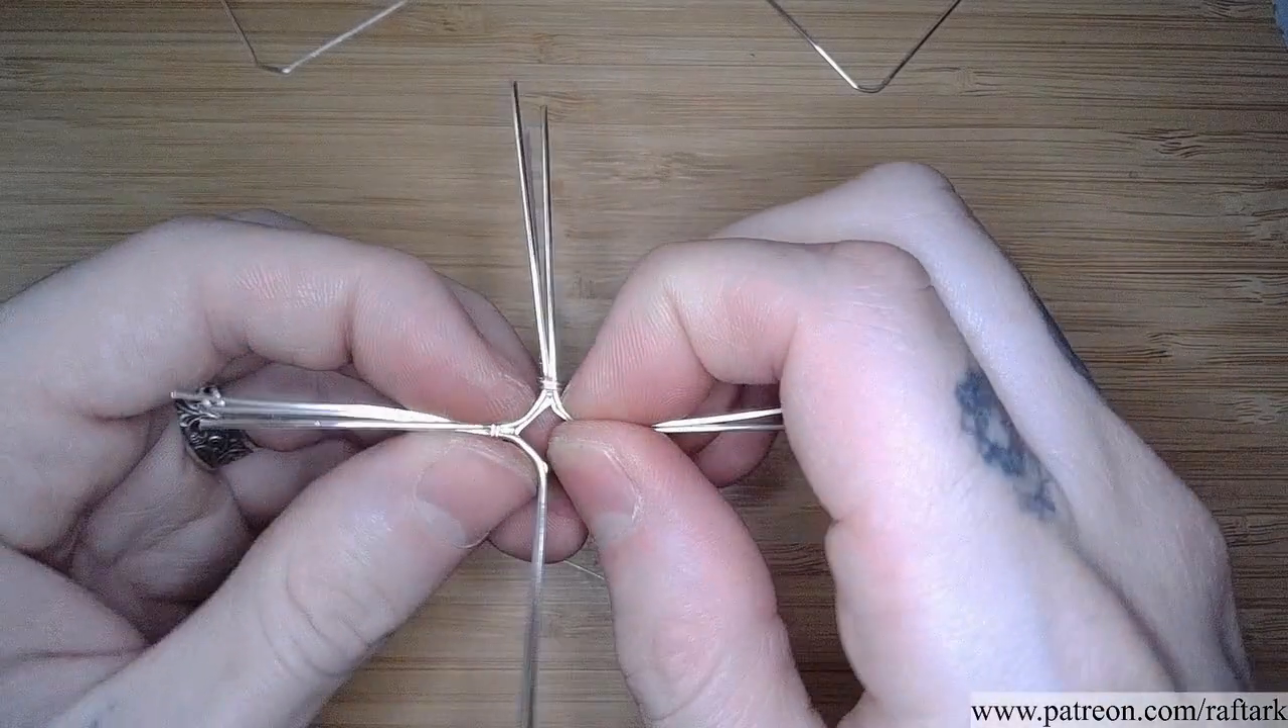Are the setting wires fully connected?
No.